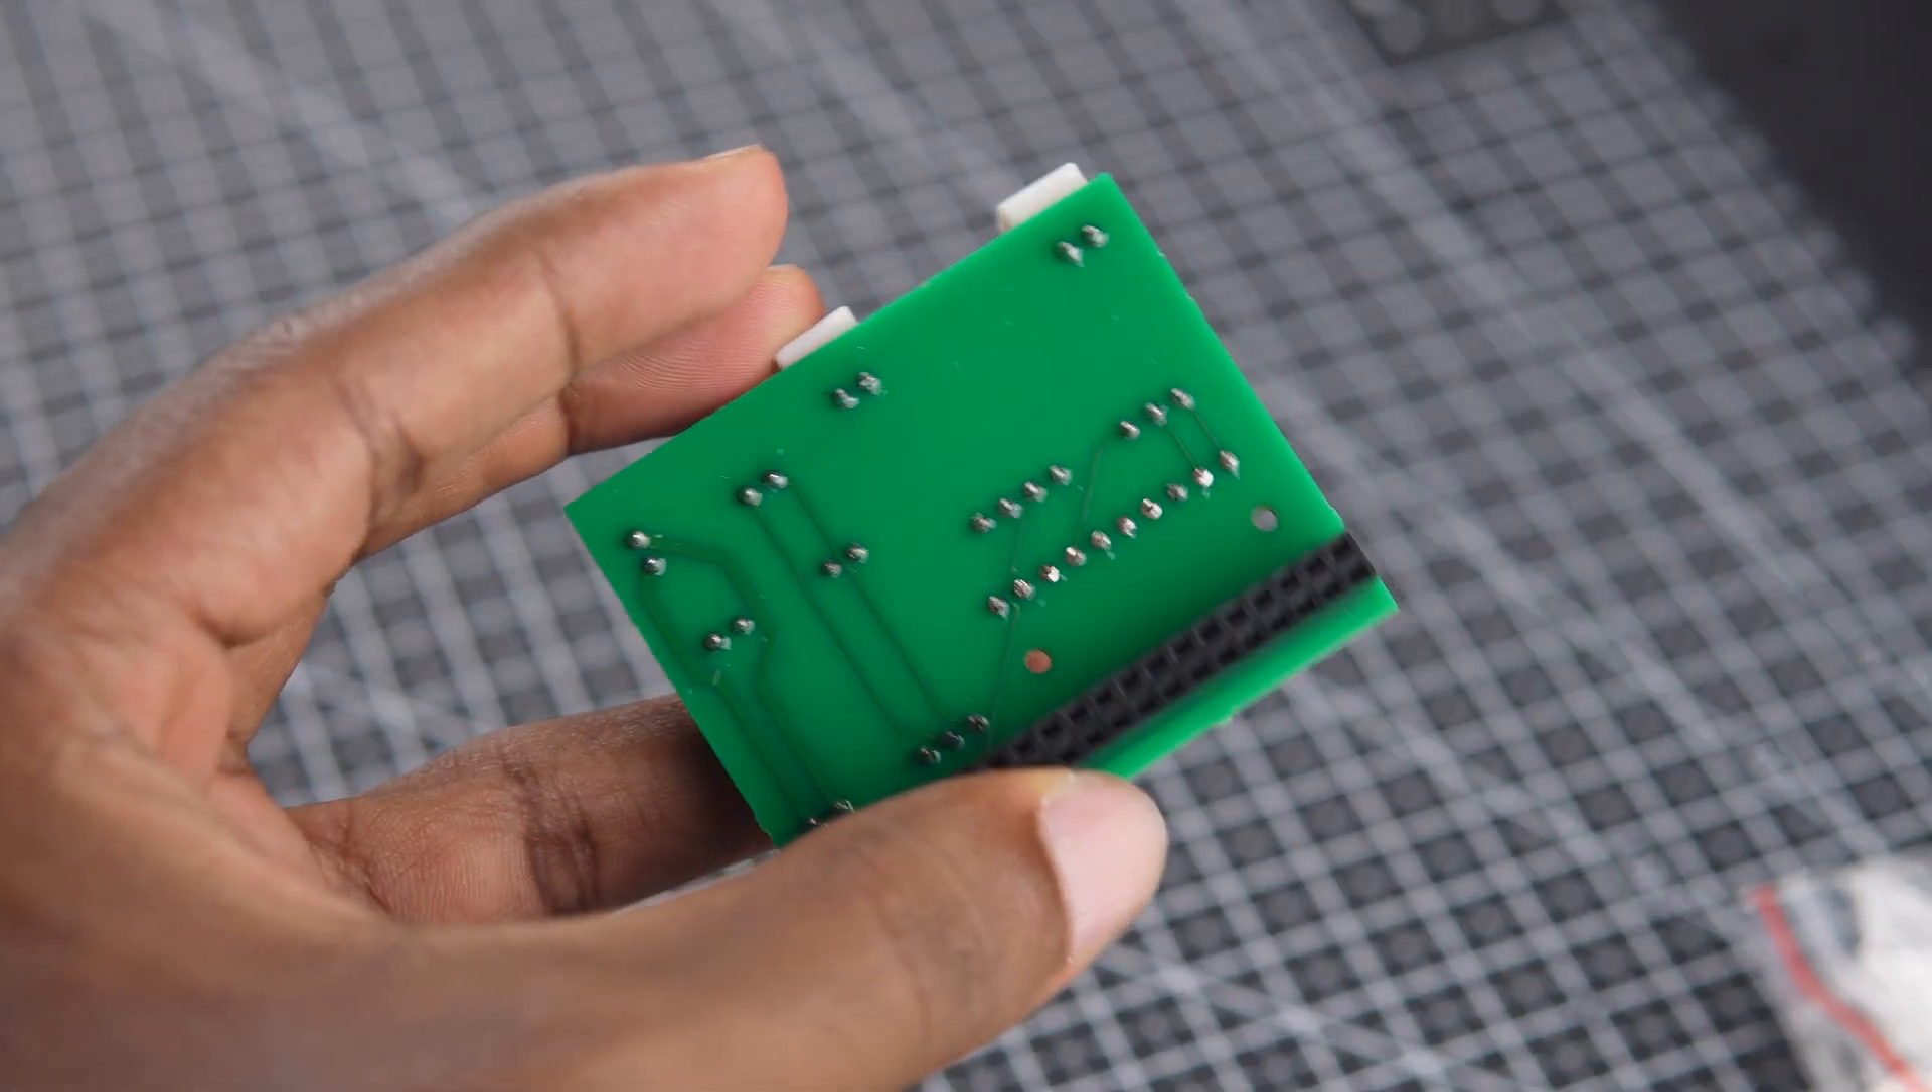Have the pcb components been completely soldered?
Yes.